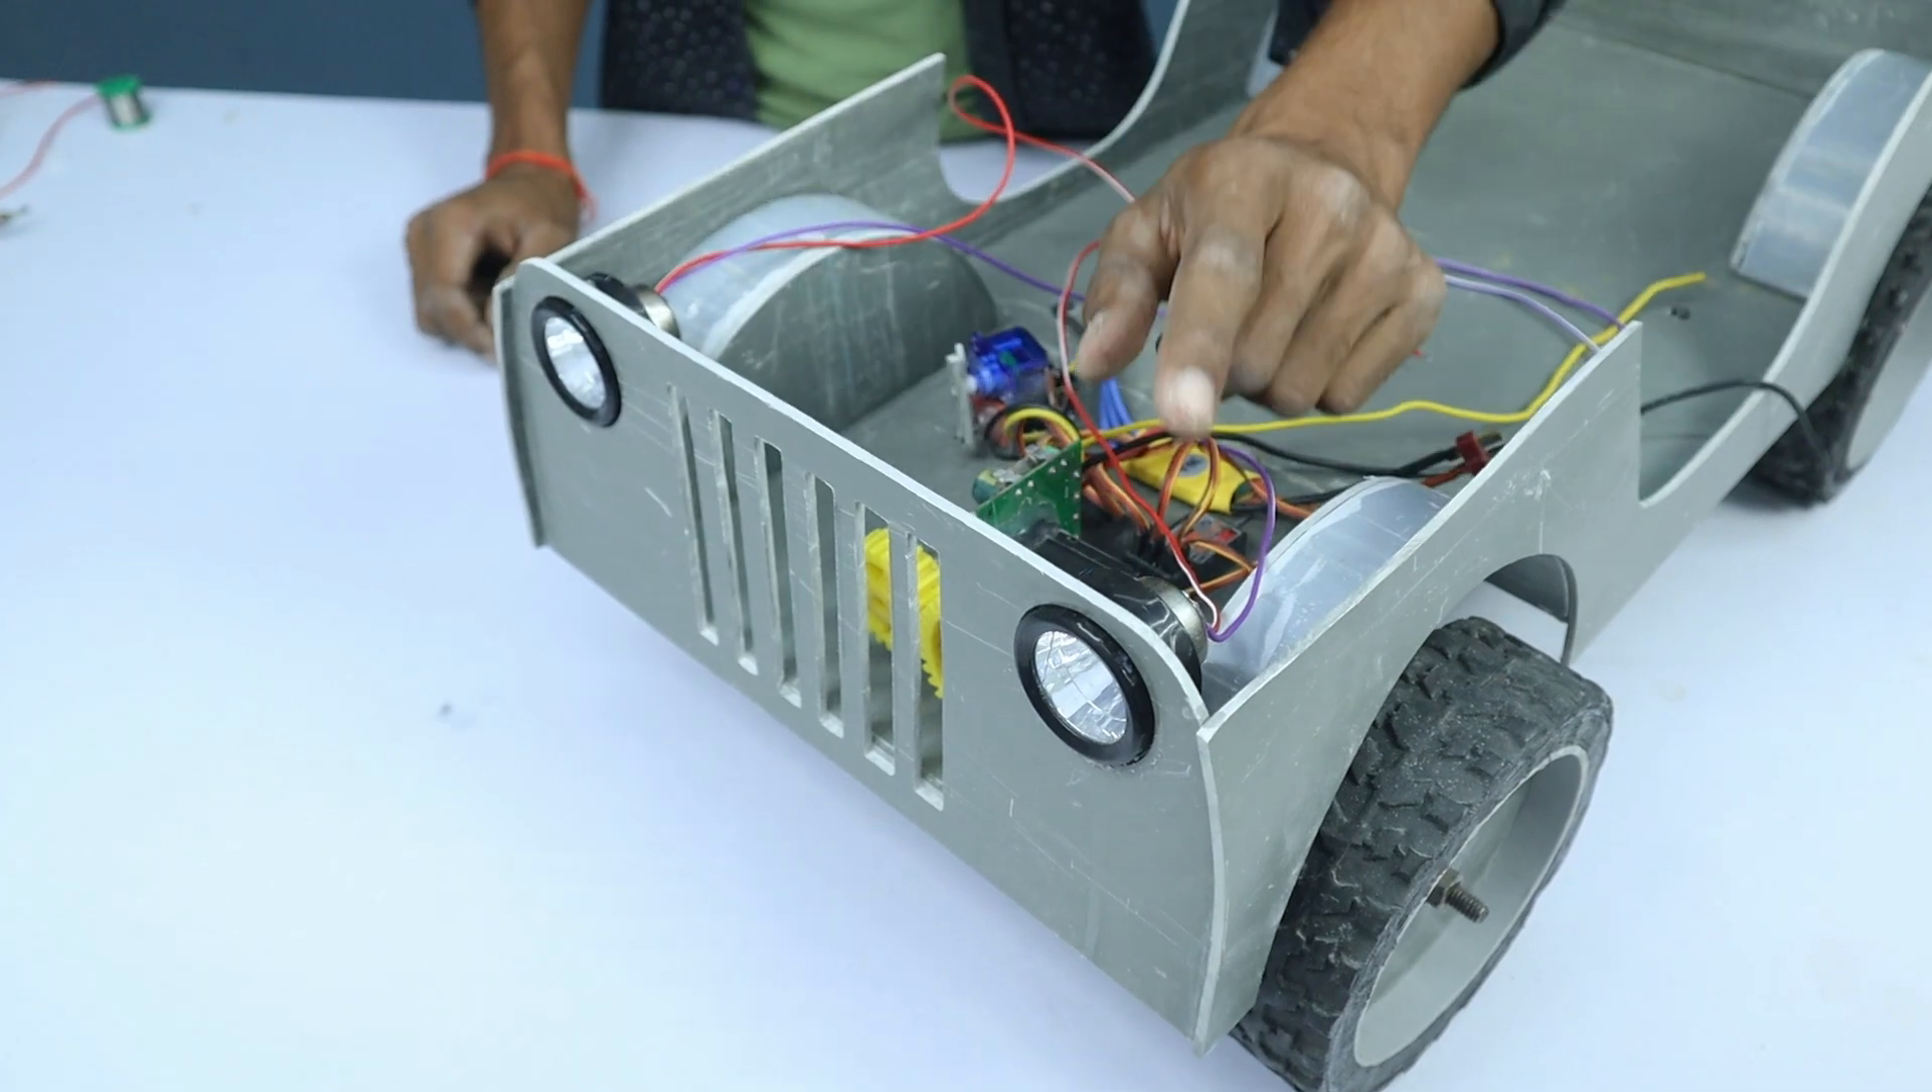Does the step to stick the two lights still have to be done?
No.